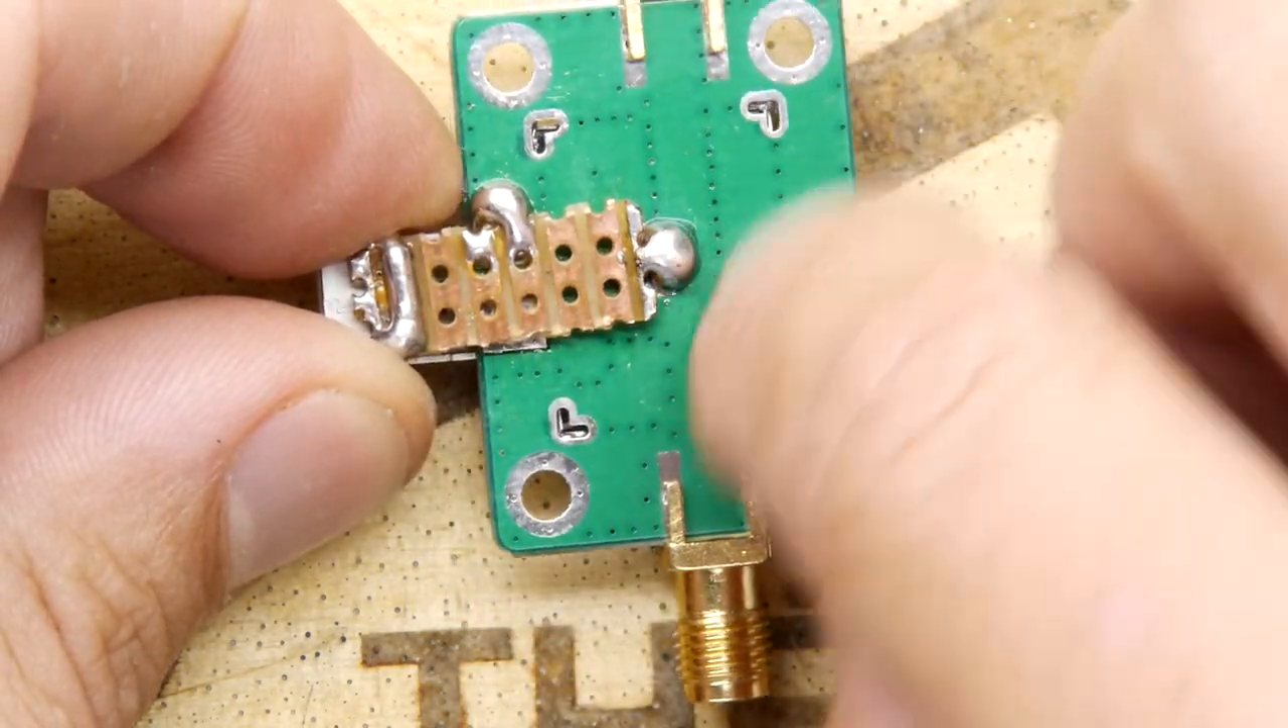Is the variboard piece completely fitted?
Yes.